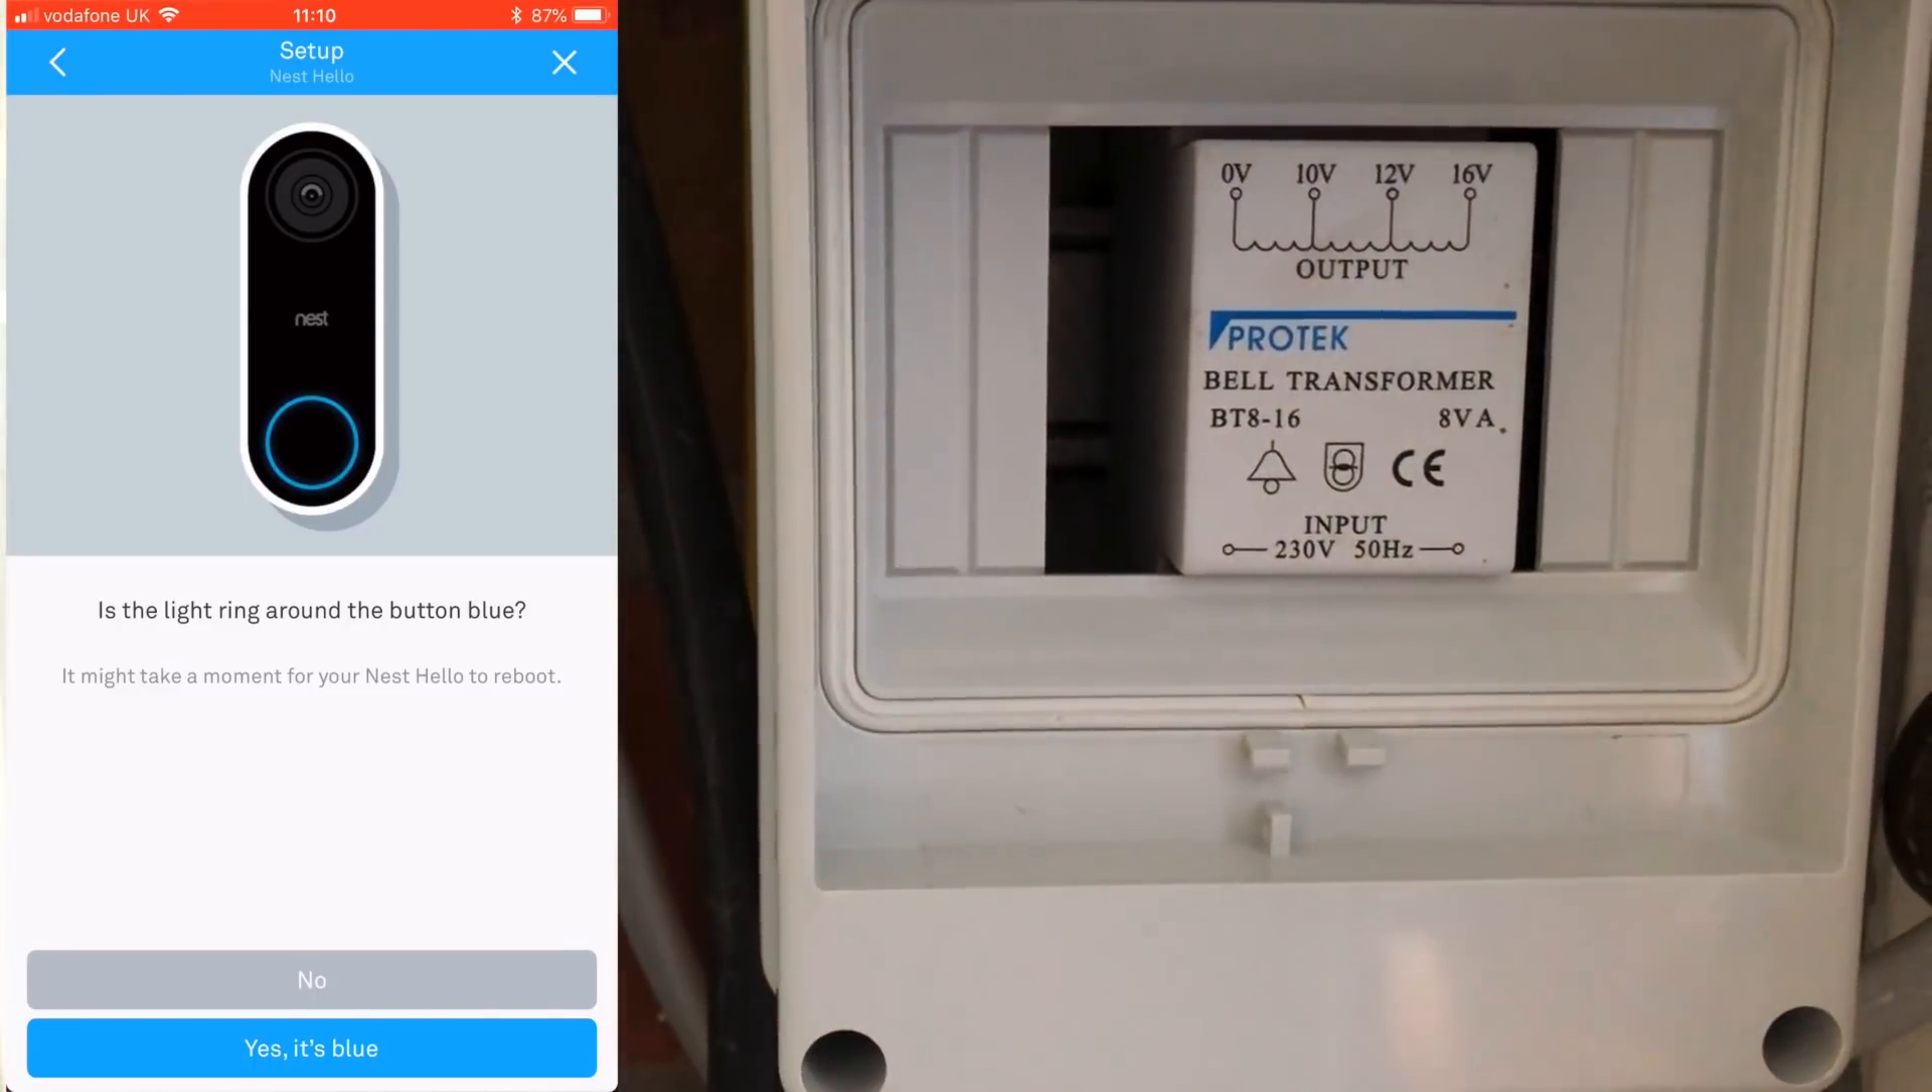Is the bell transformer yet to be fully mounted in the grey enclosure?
No.